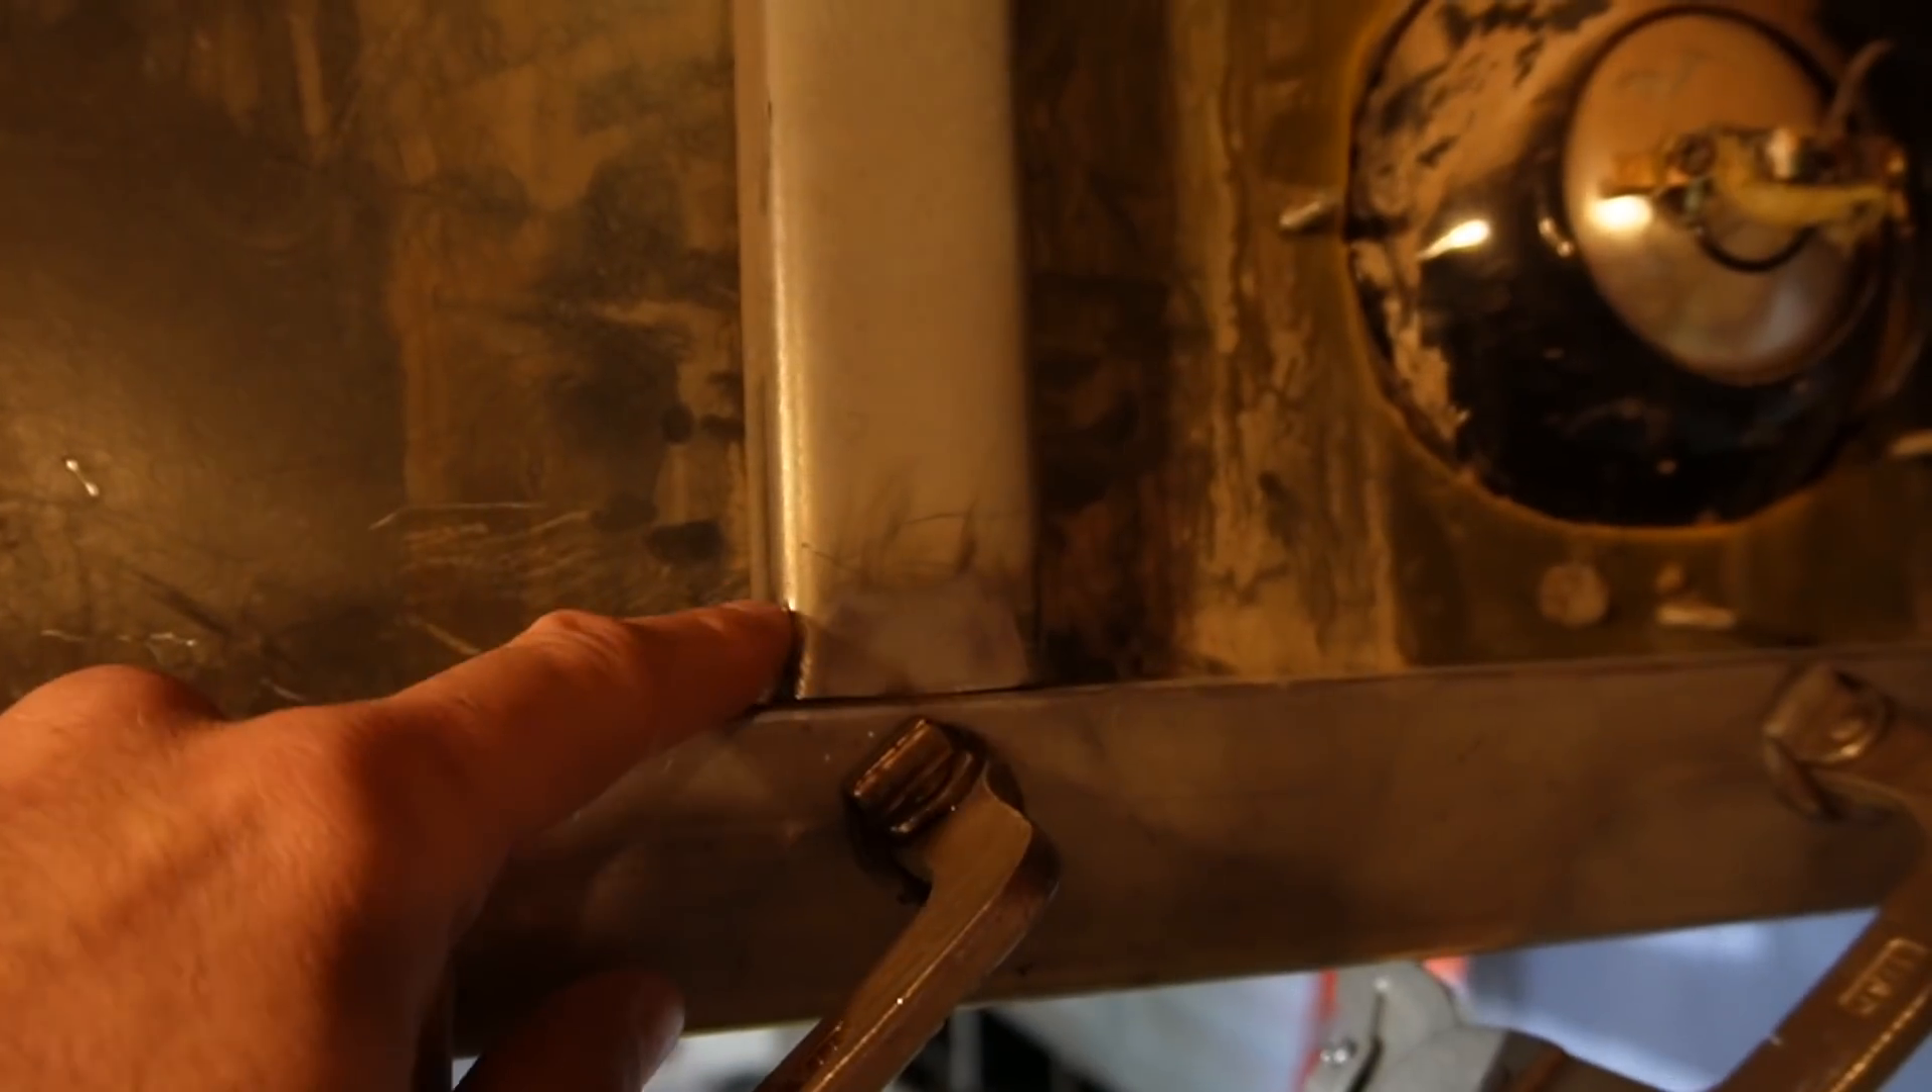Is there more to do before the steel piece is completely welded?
Yes.